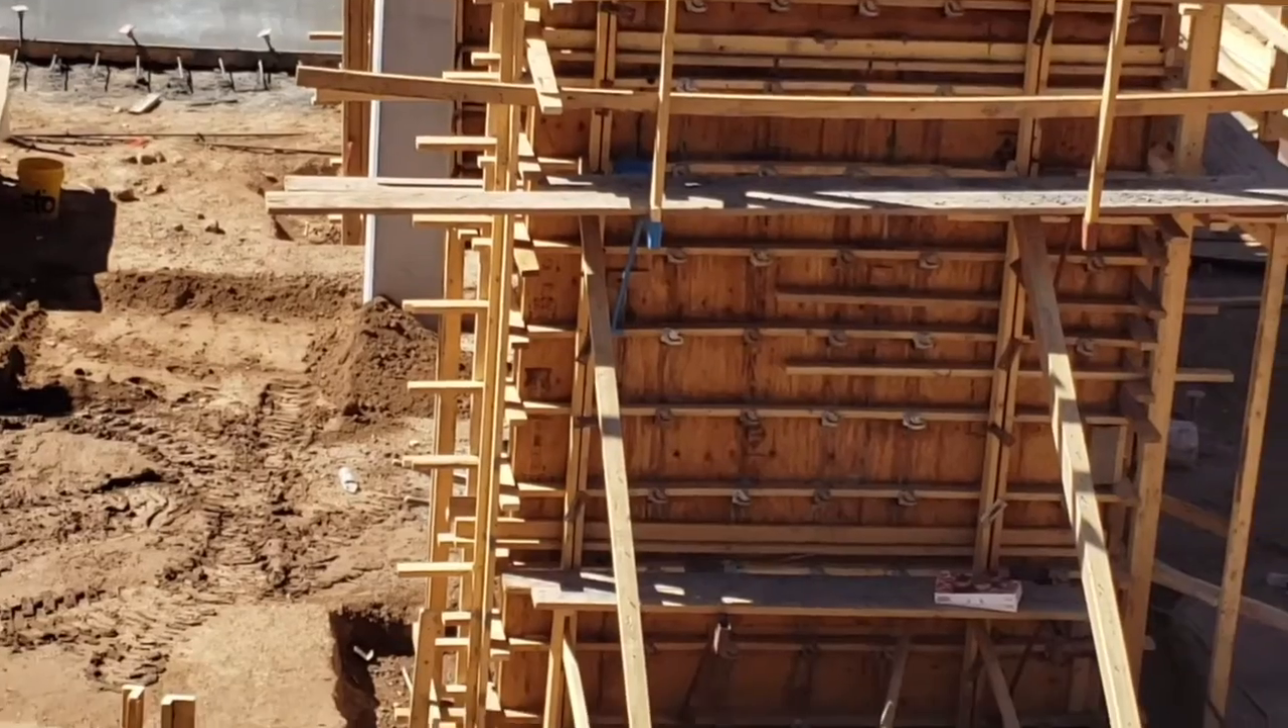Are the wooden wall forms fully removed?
No.